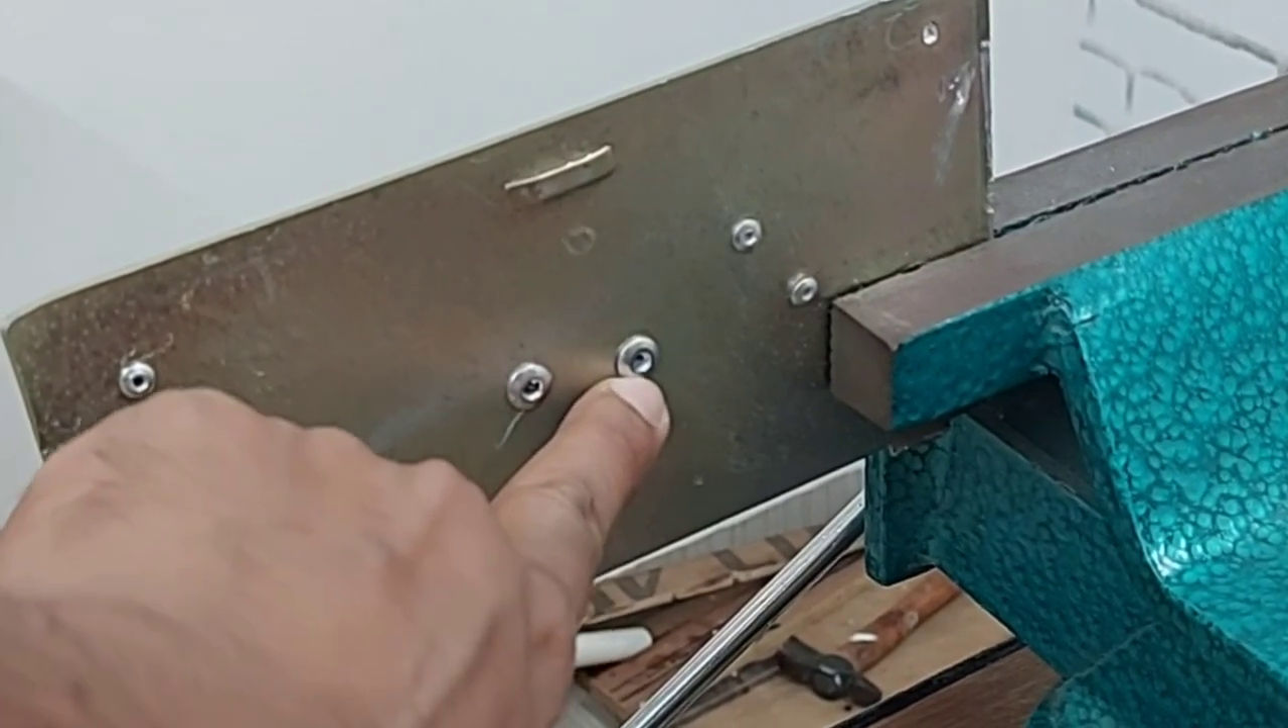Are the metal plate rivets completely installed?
Yes.